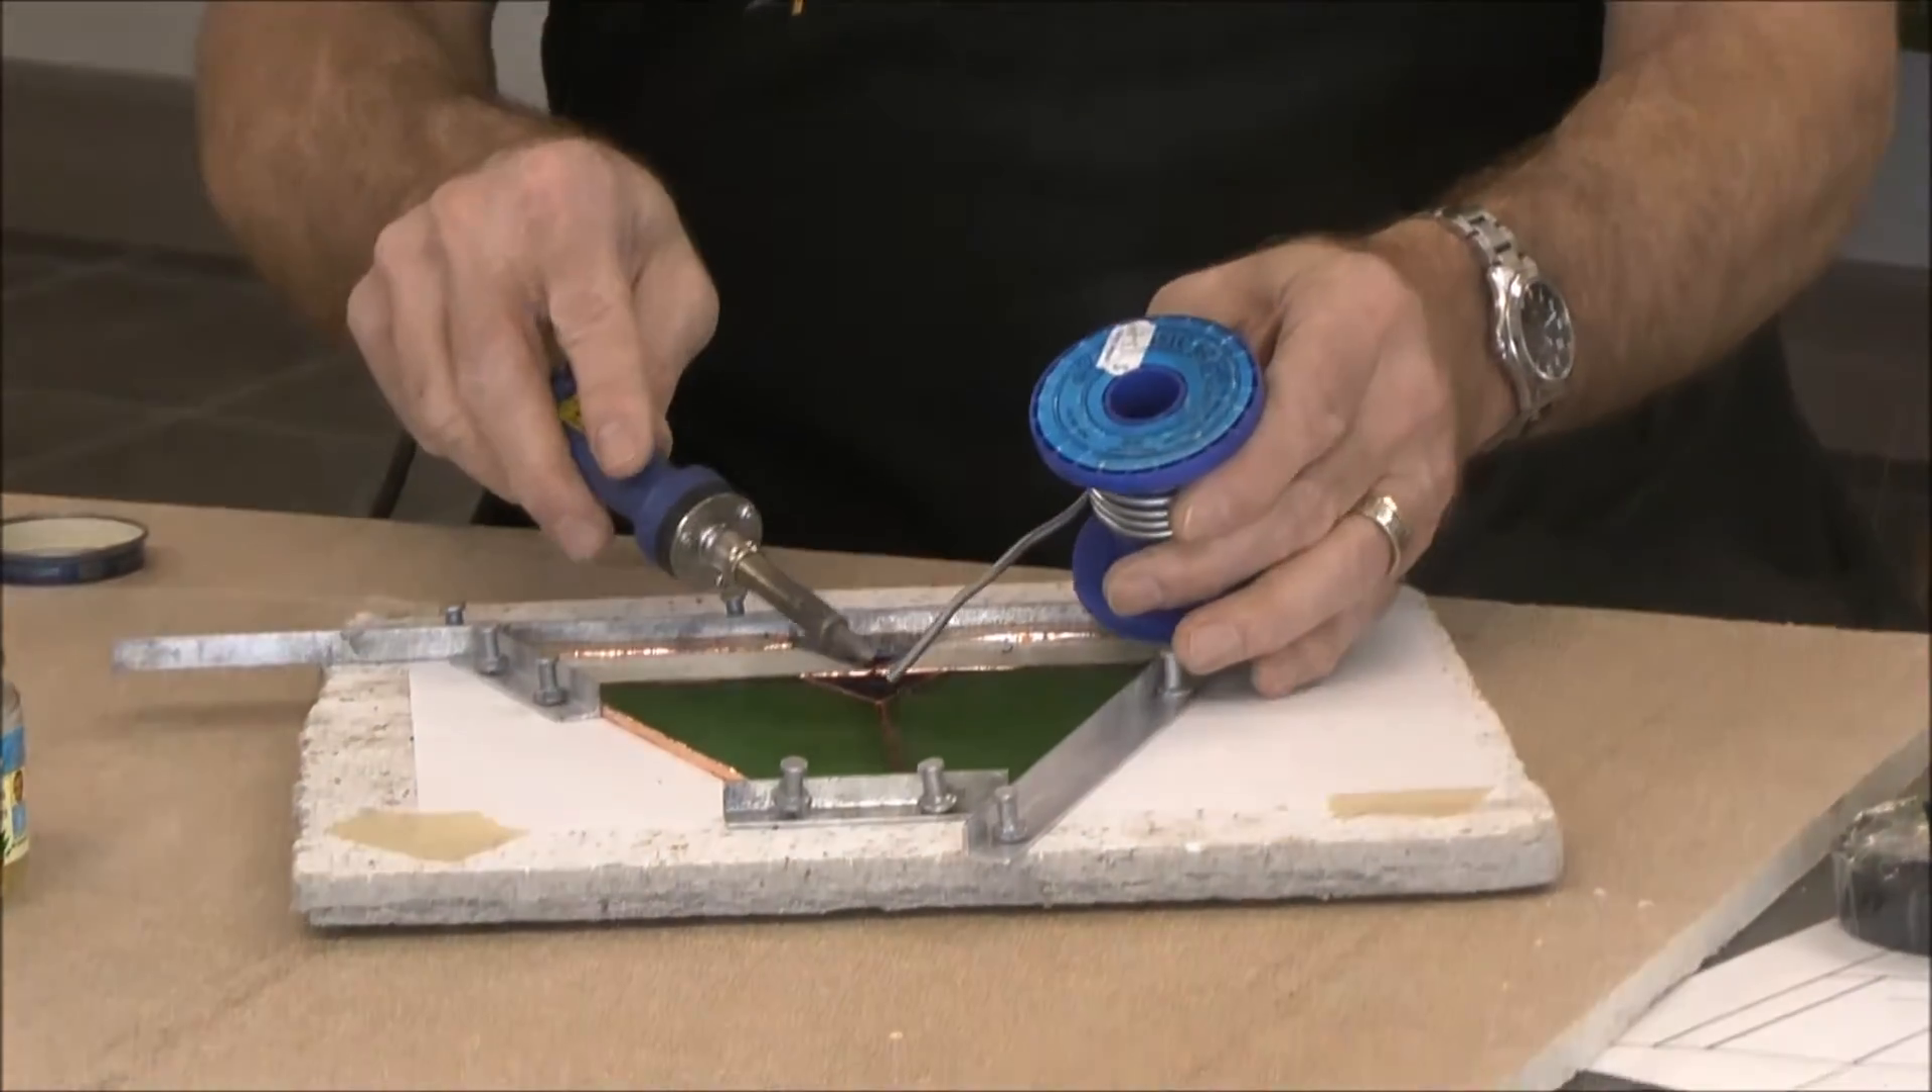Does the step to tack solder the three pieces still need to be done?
Yes.